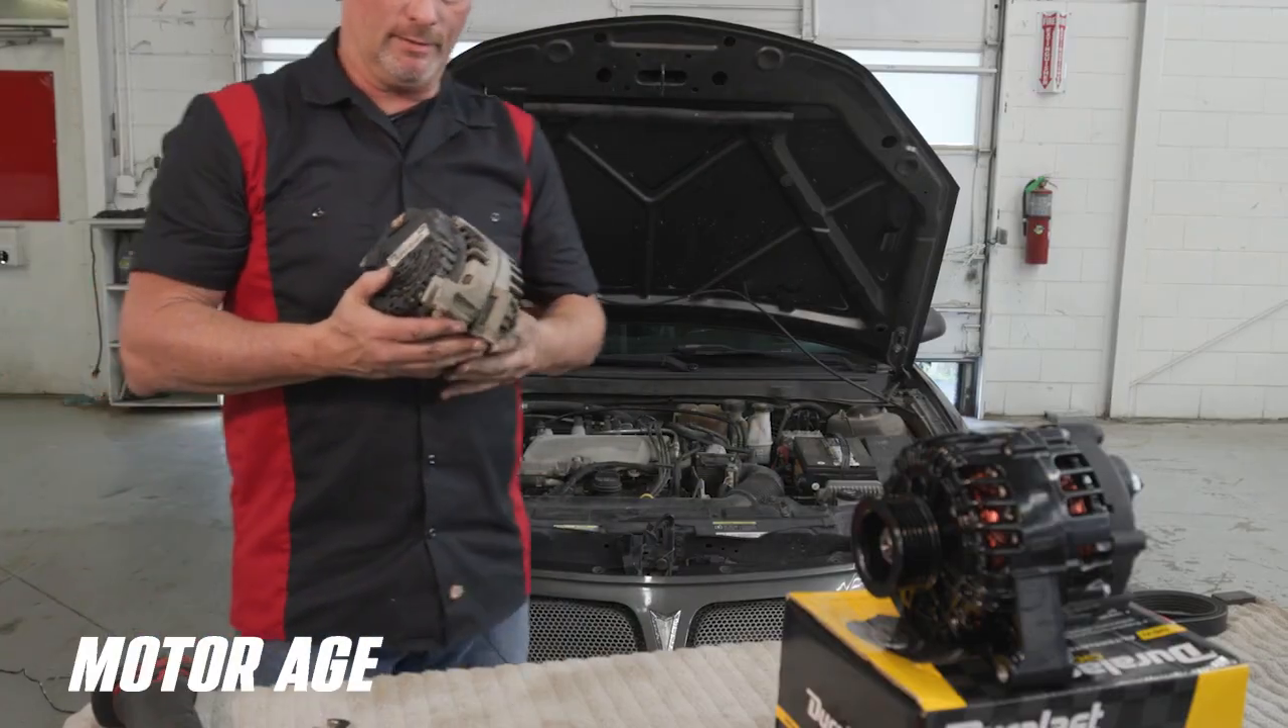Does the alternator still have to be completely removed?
No.